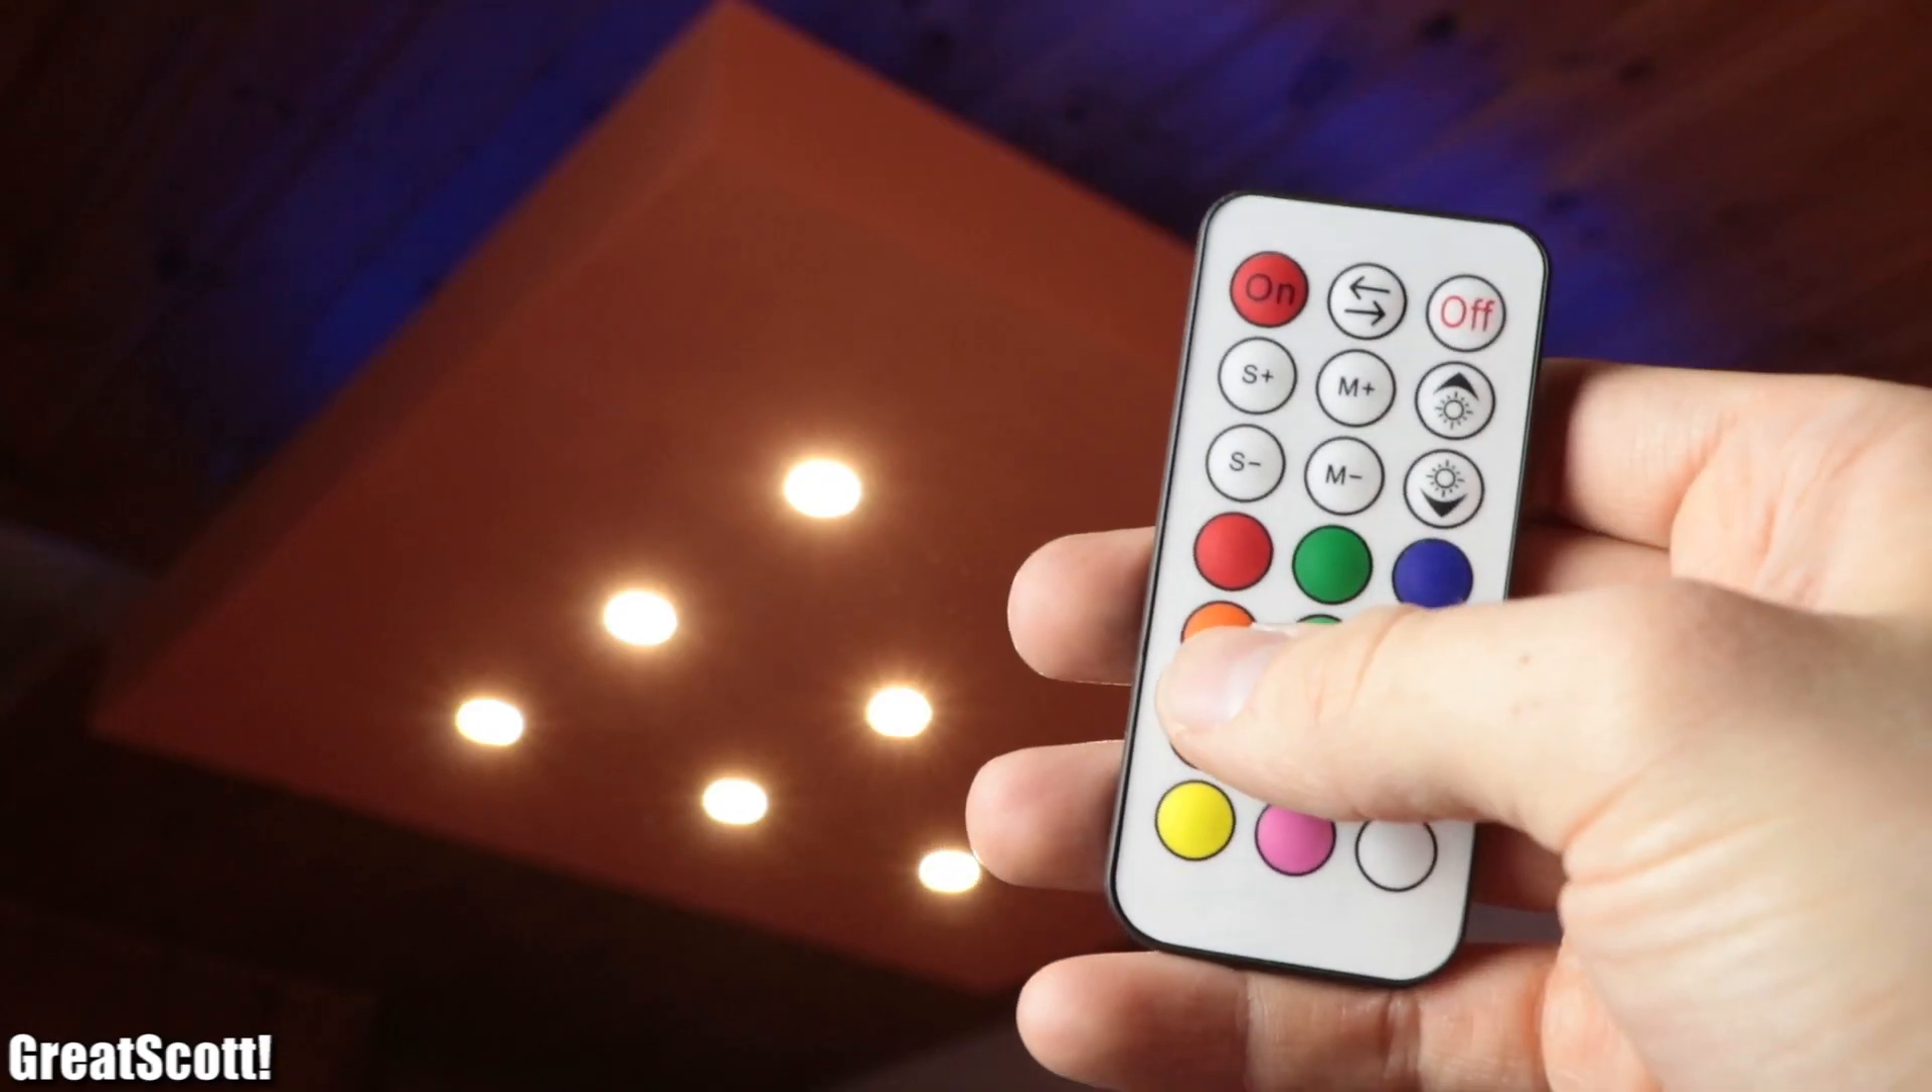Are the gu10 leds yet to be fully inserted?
No.